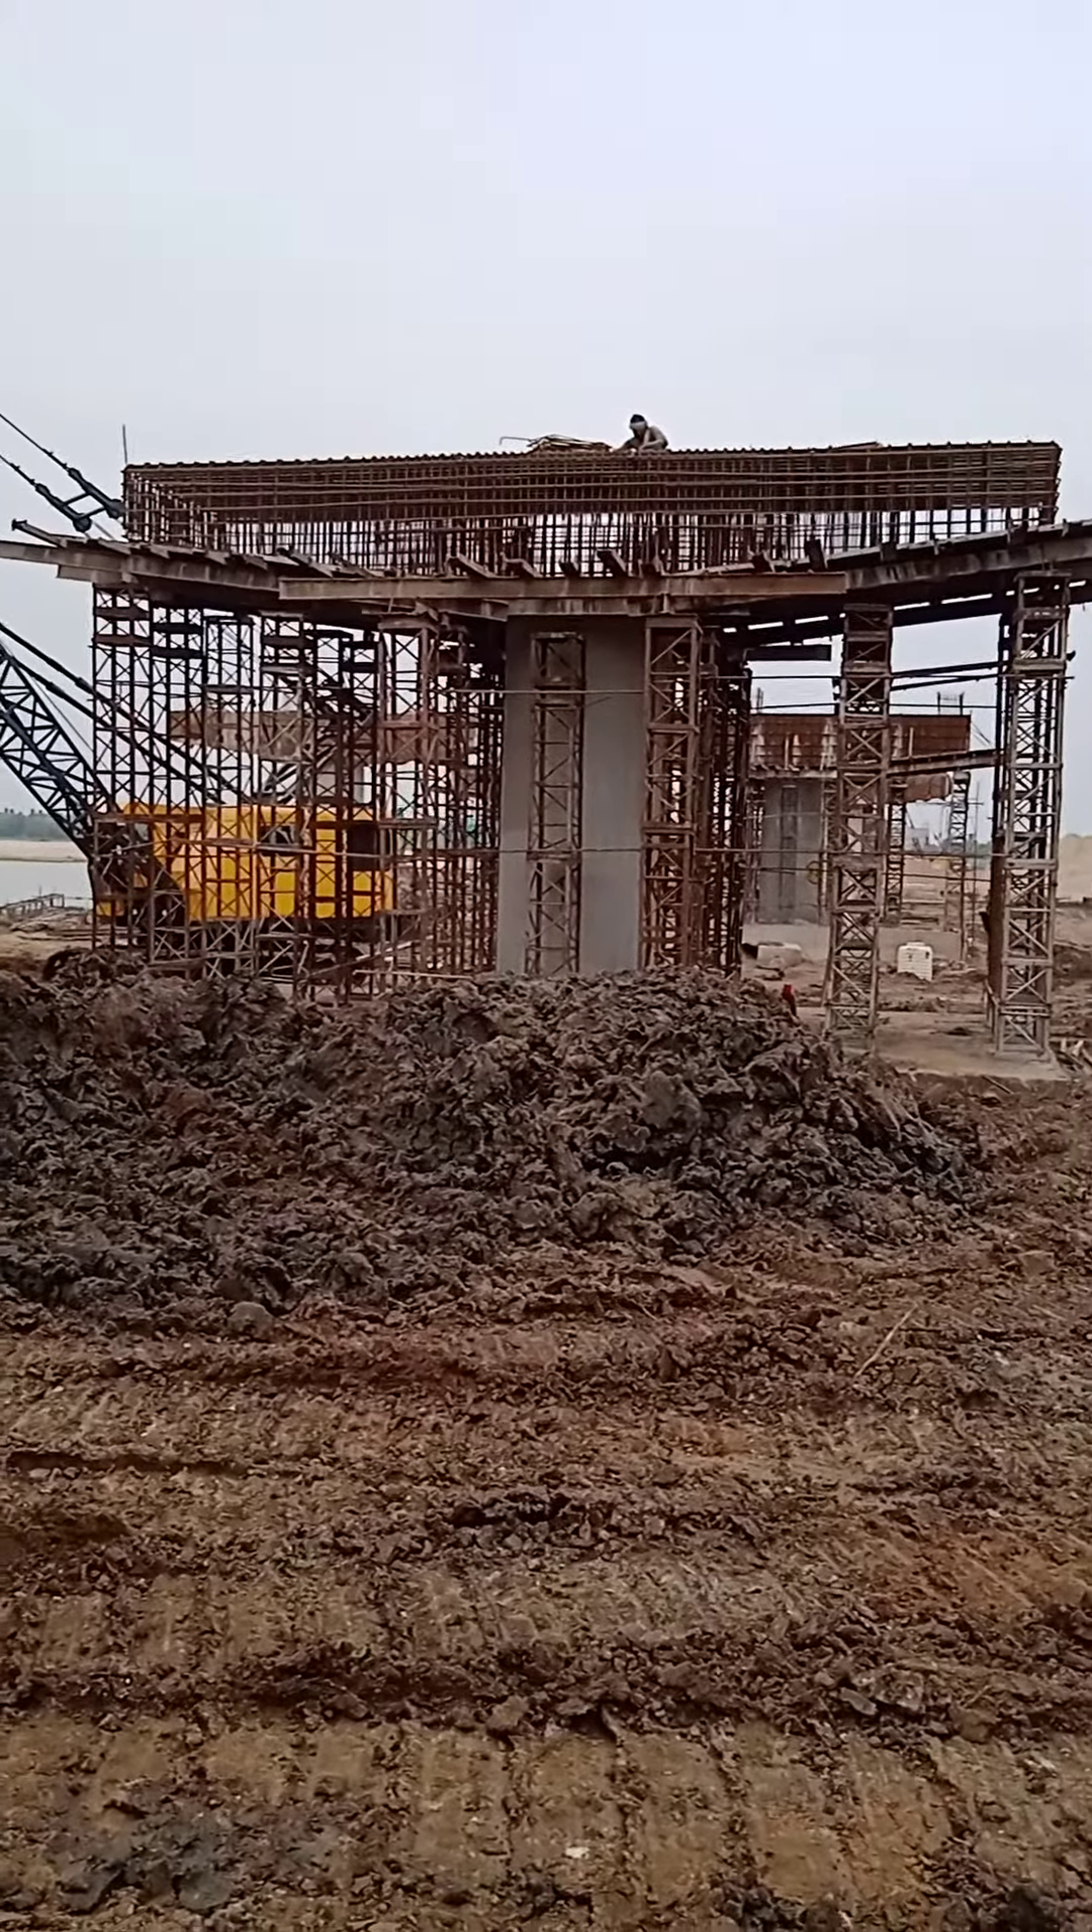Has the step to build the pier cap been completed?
No.